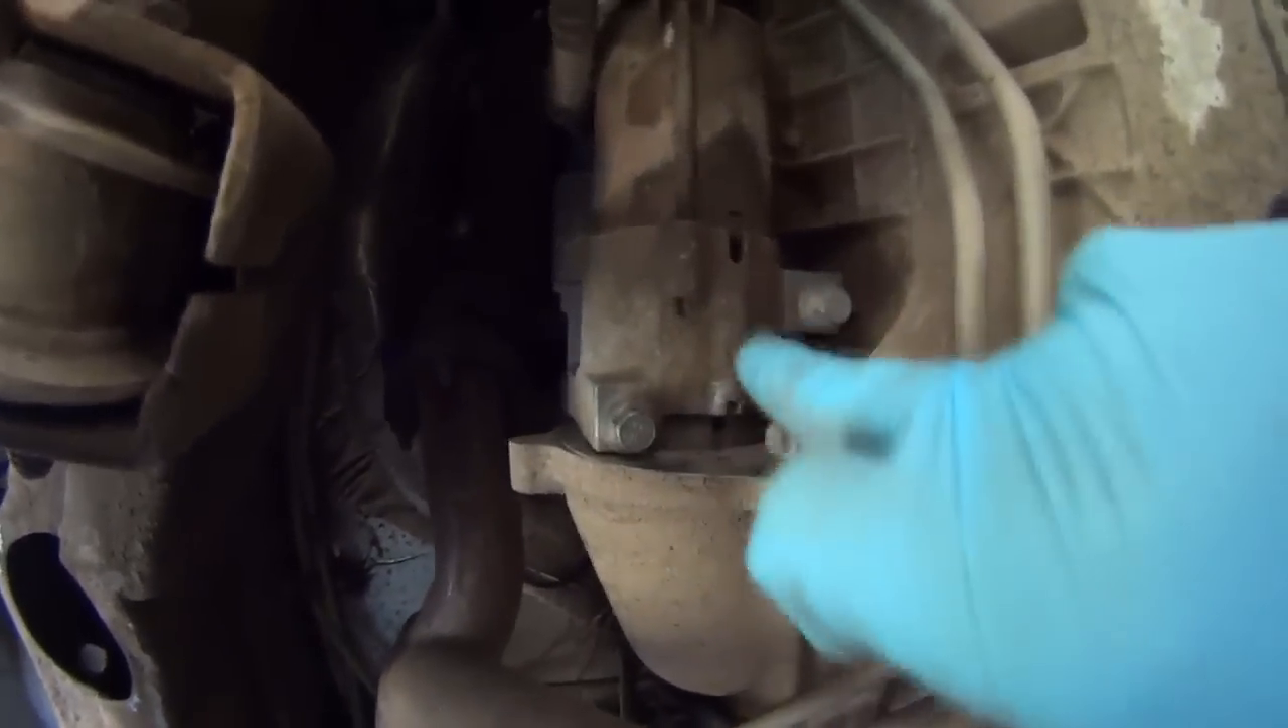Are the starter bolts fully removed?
No.